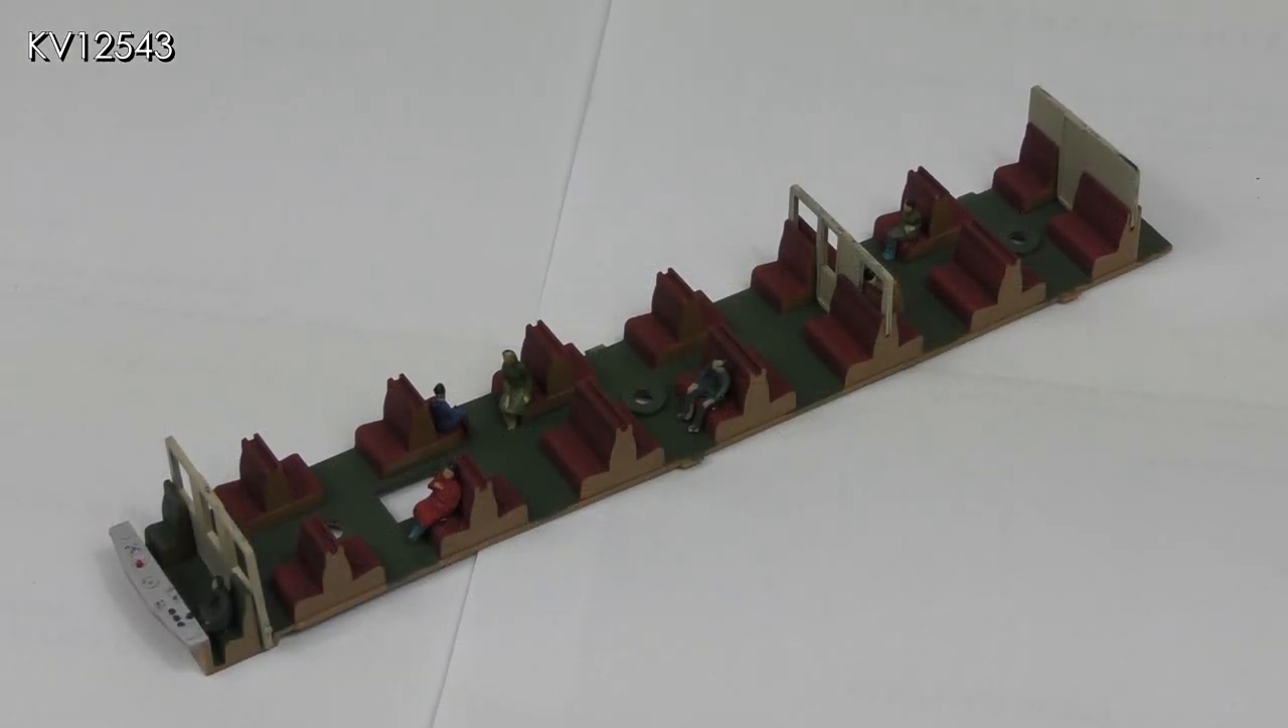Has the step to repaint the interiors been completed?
Yes.